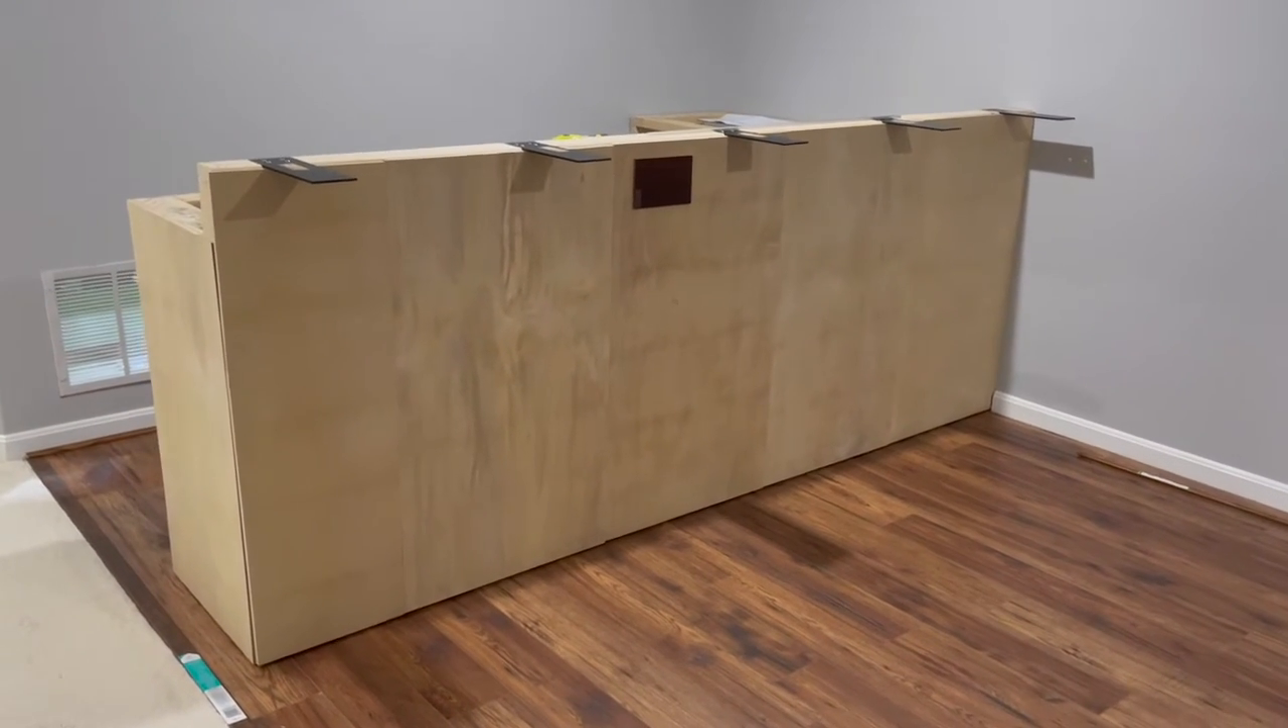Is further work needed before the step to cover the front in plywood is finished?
No.